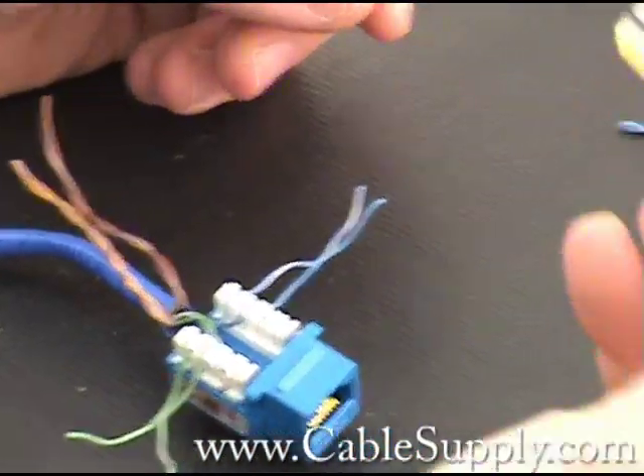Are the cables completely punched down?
No.